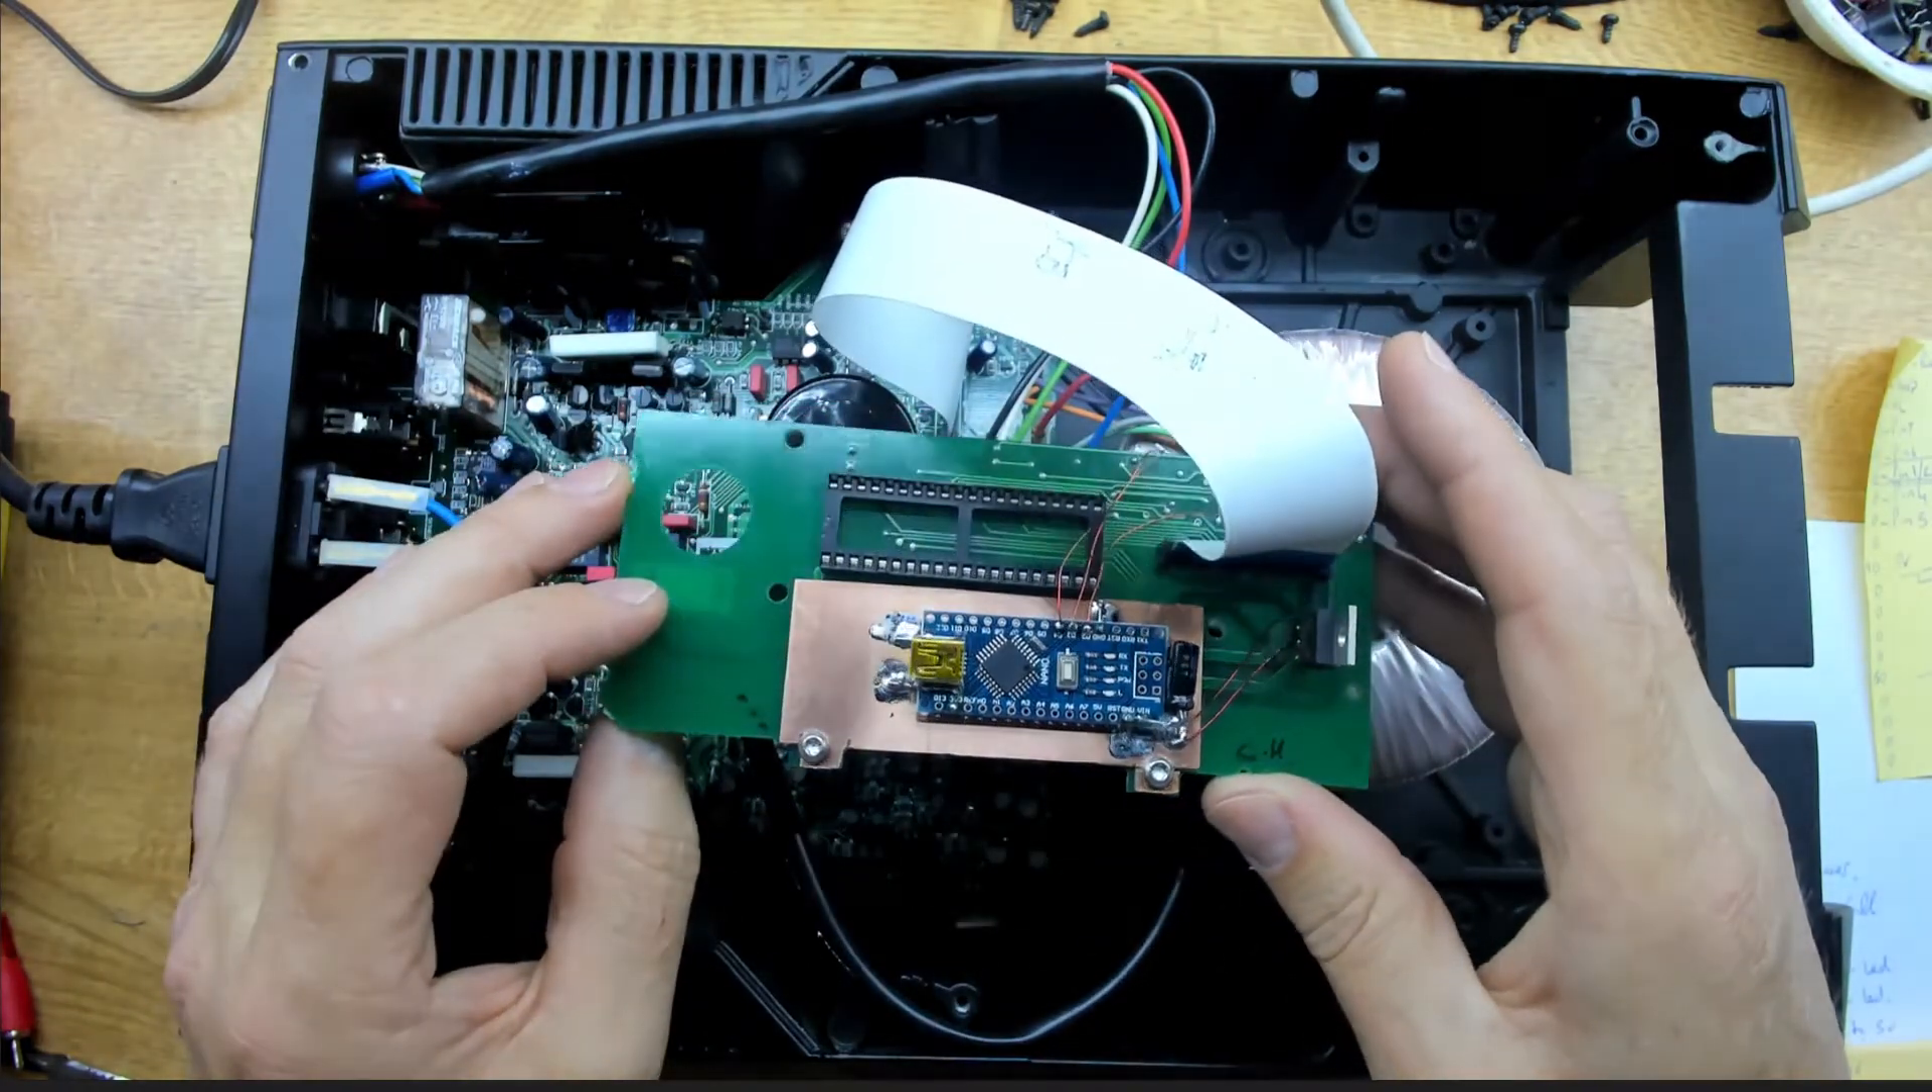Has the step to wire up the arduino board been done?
Yes.